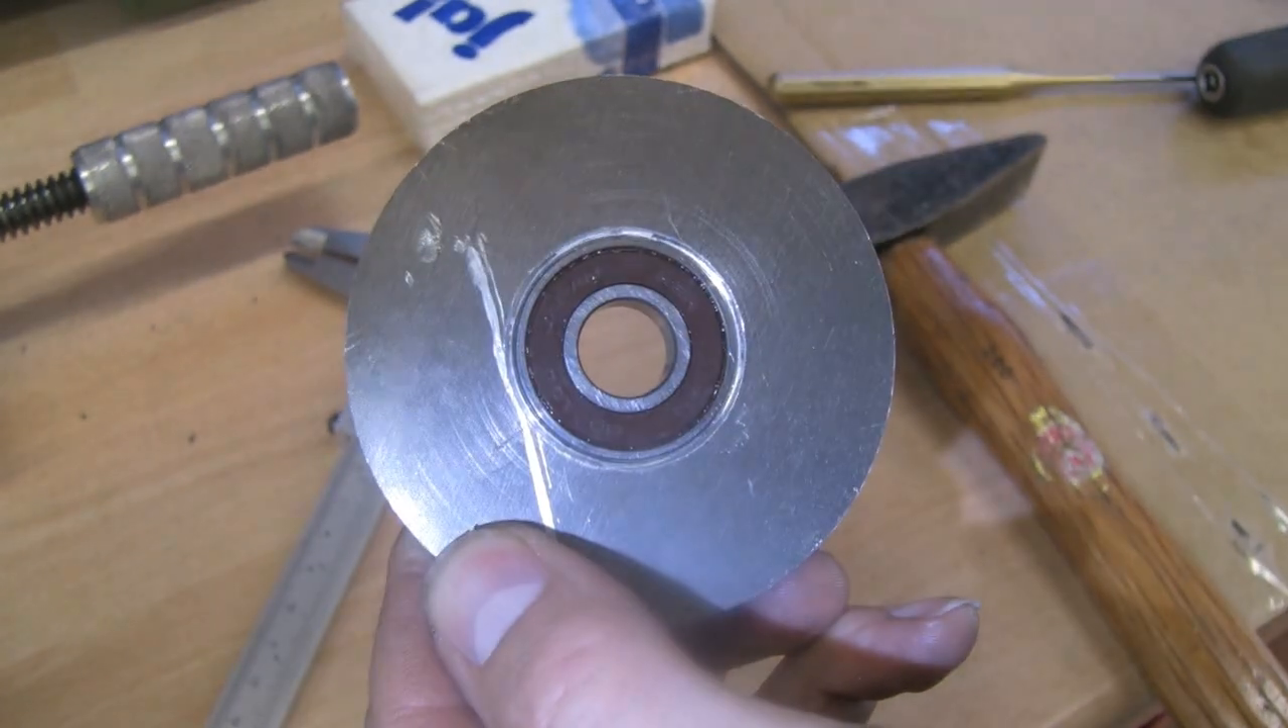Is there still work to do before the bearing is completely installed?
No.